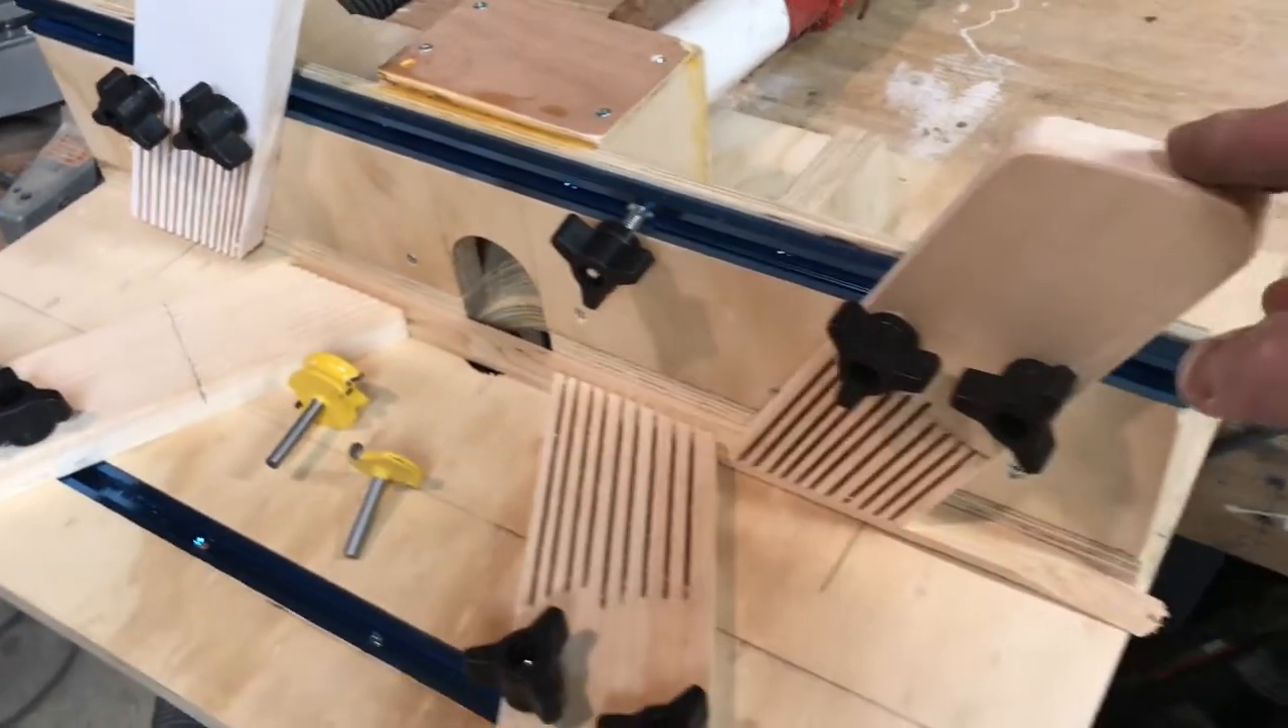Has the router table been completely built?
Yes.